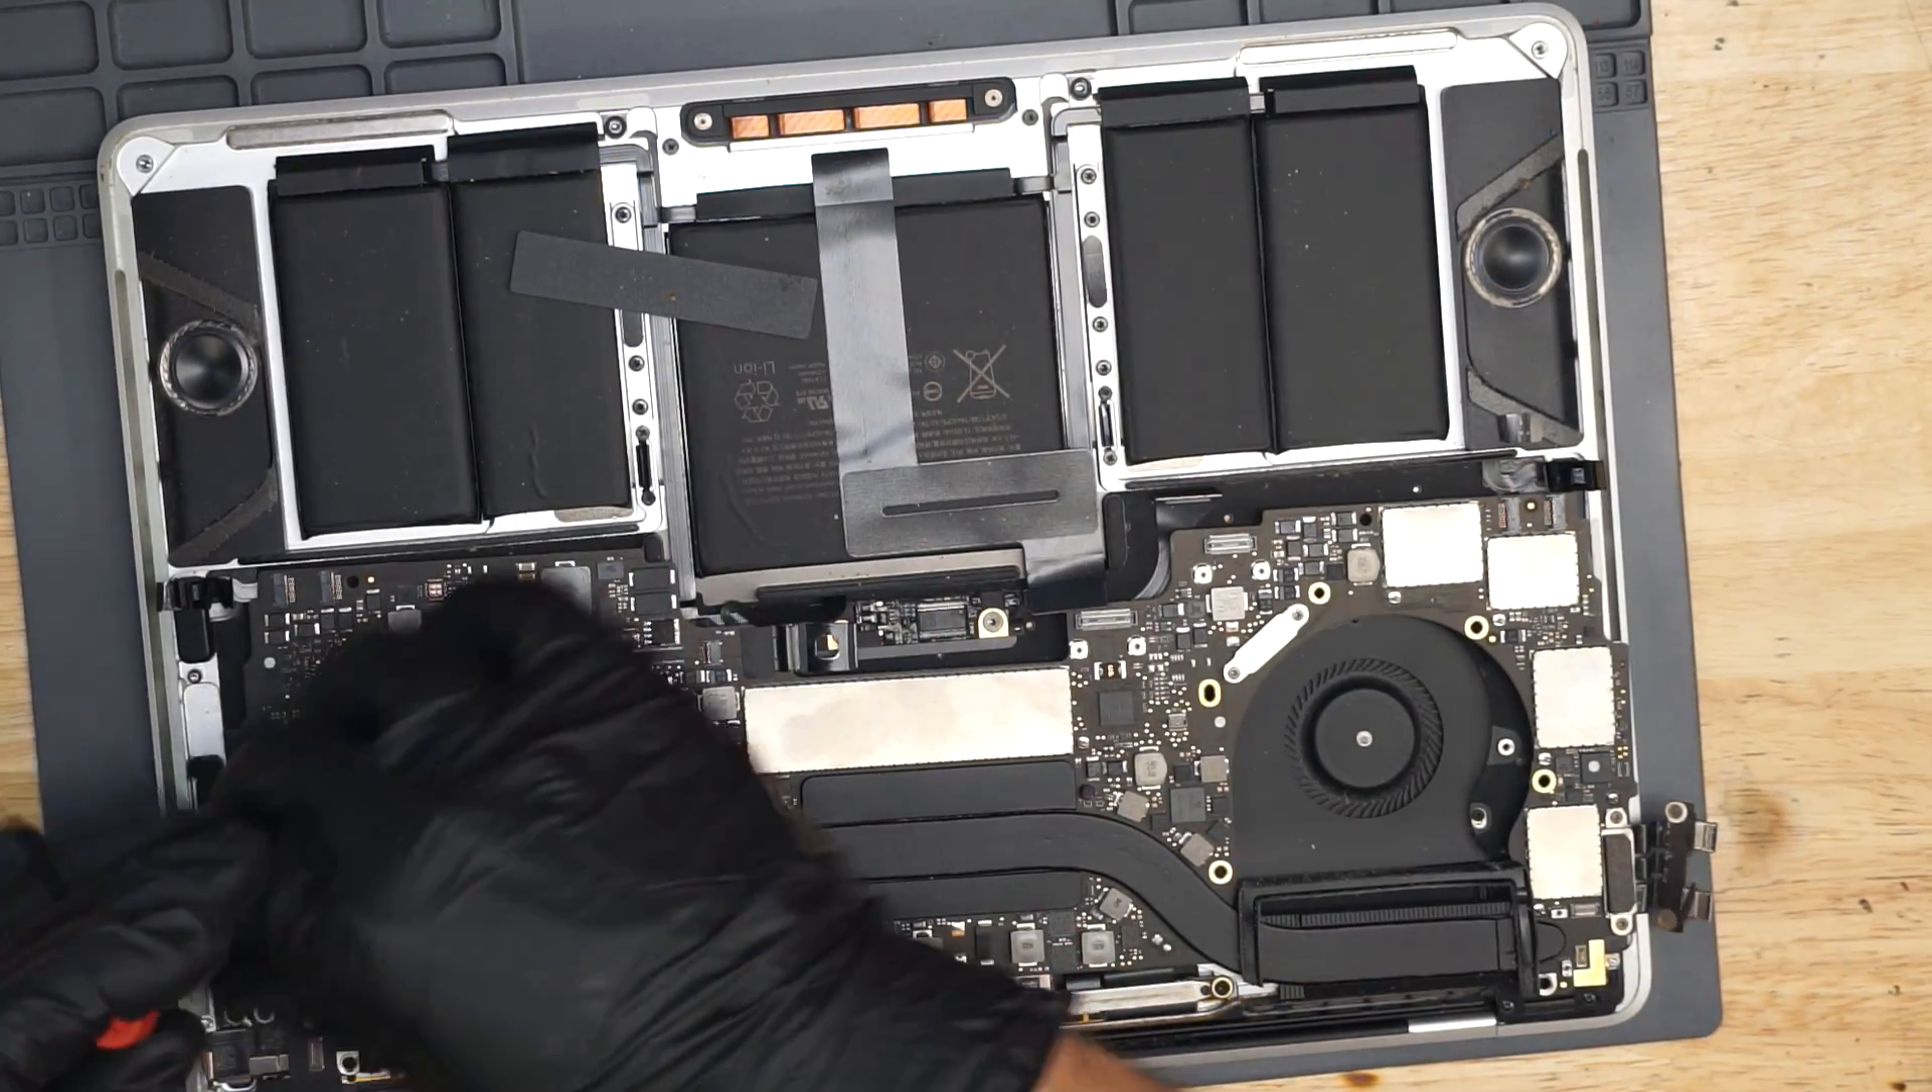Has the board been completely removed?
No.